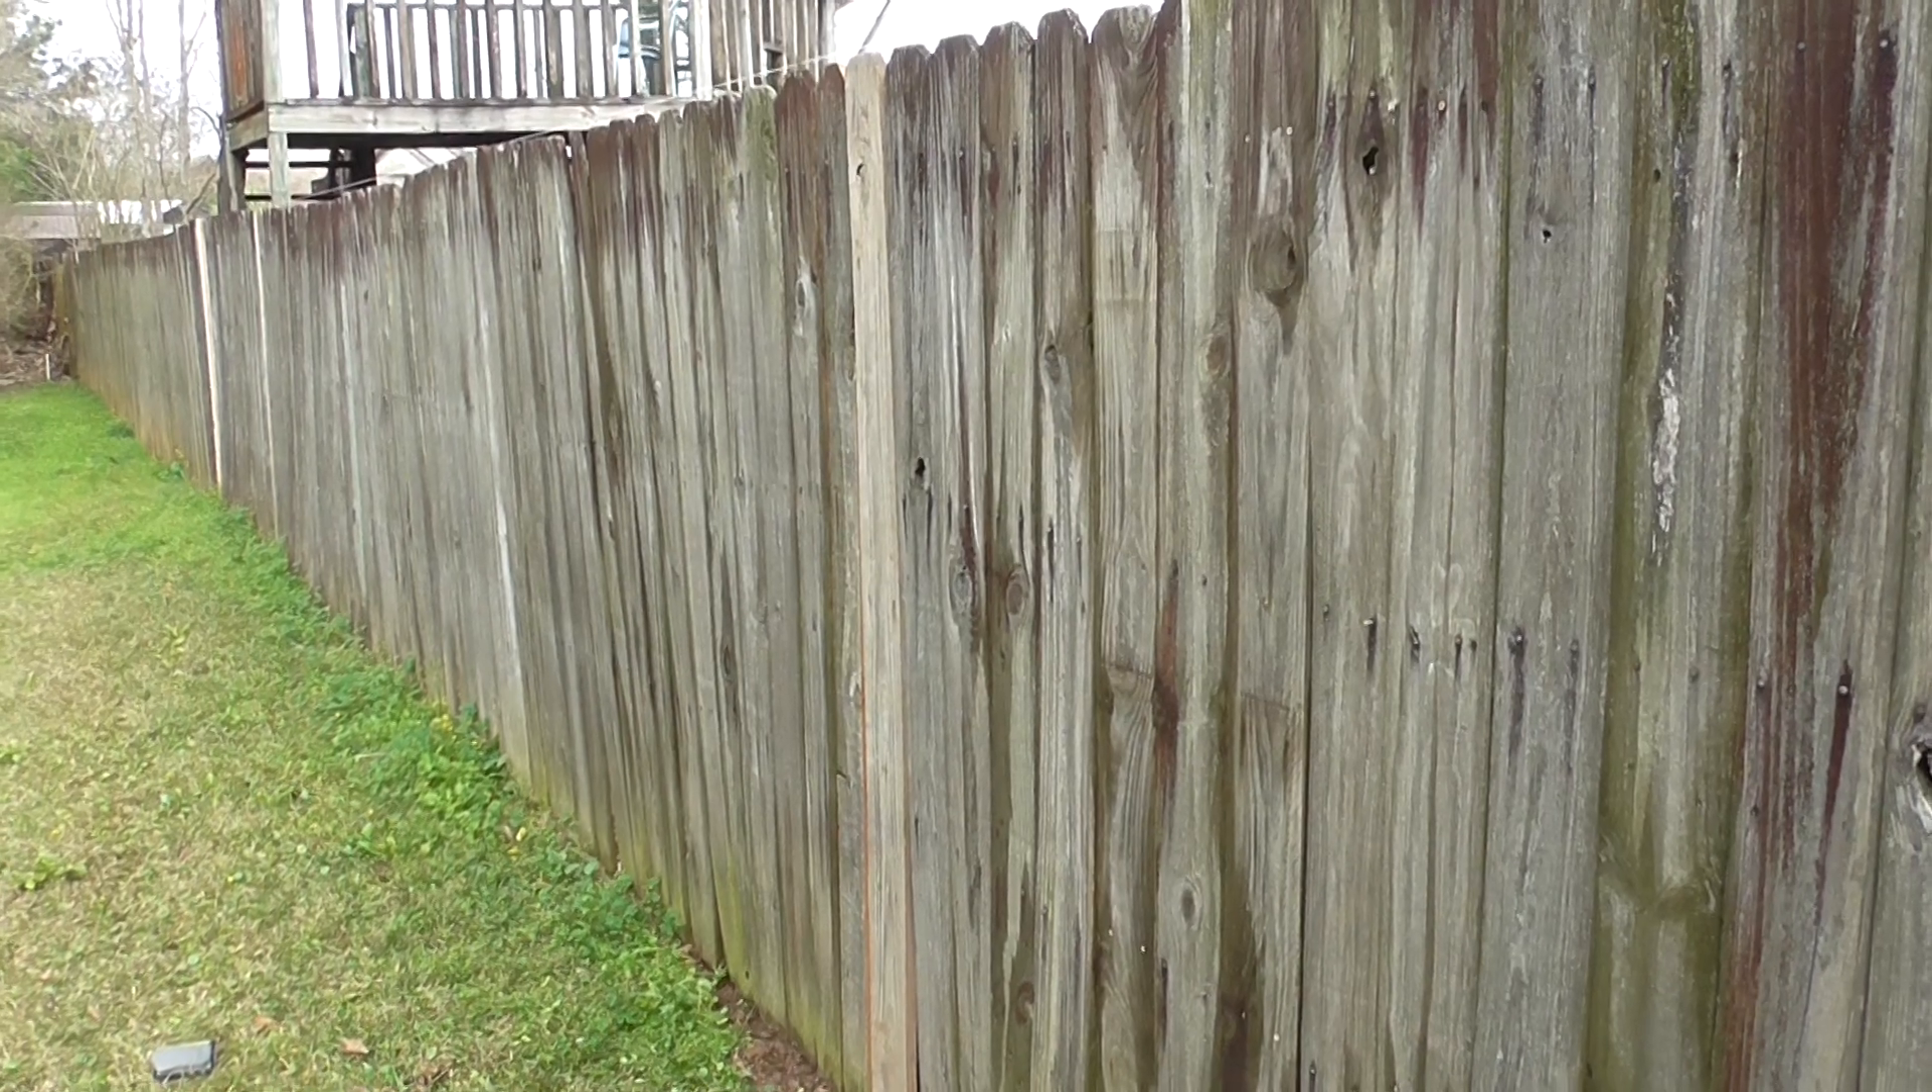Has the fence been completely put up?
Yes.